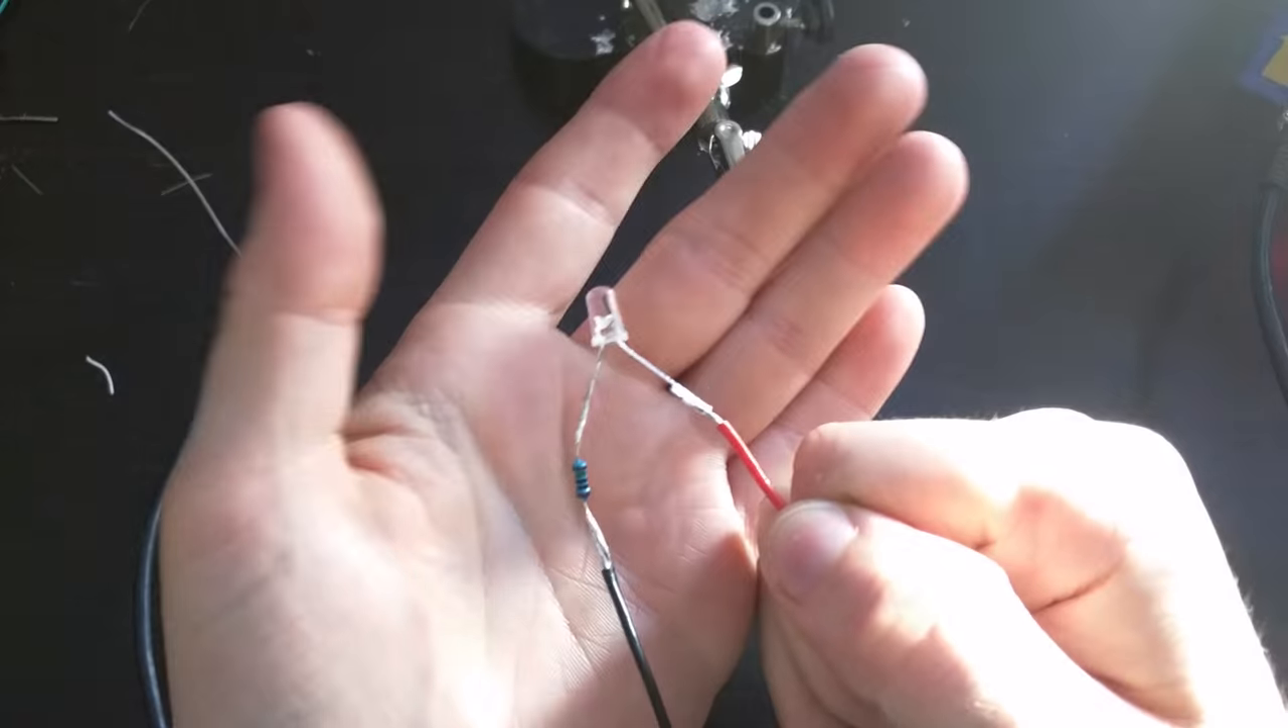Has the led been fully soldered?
Yes.